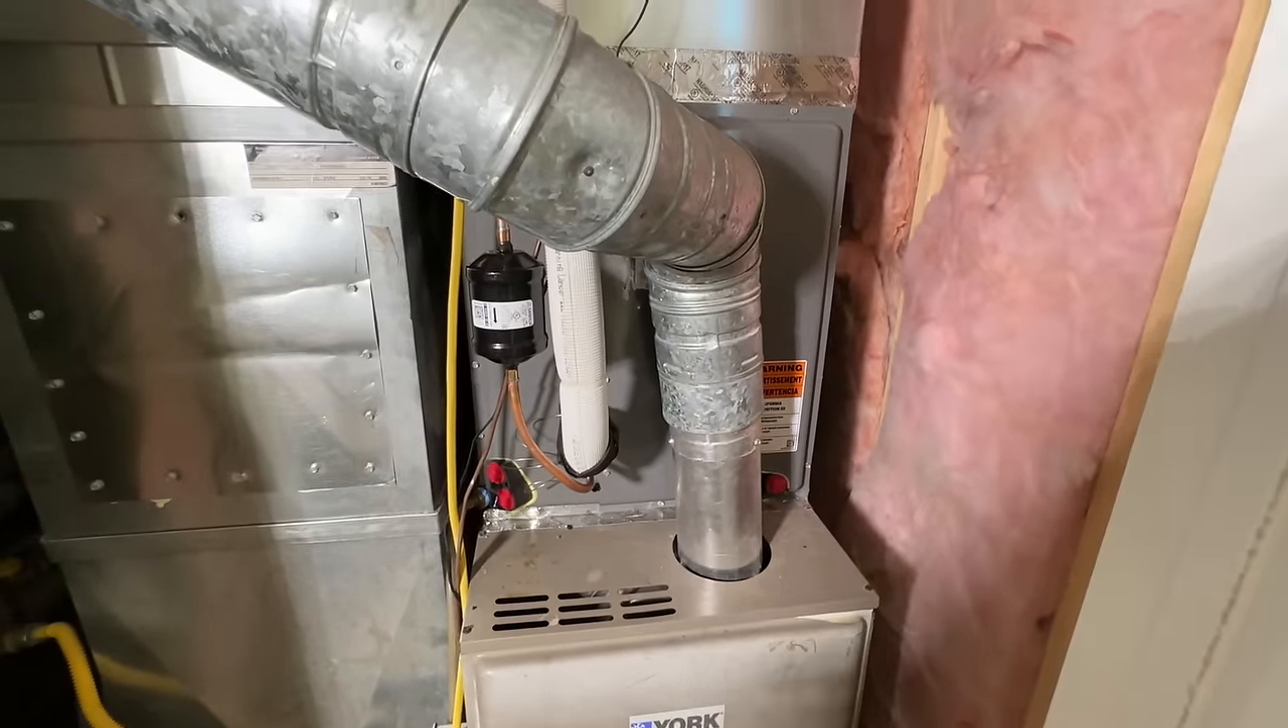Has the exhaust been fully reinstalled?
Yes.